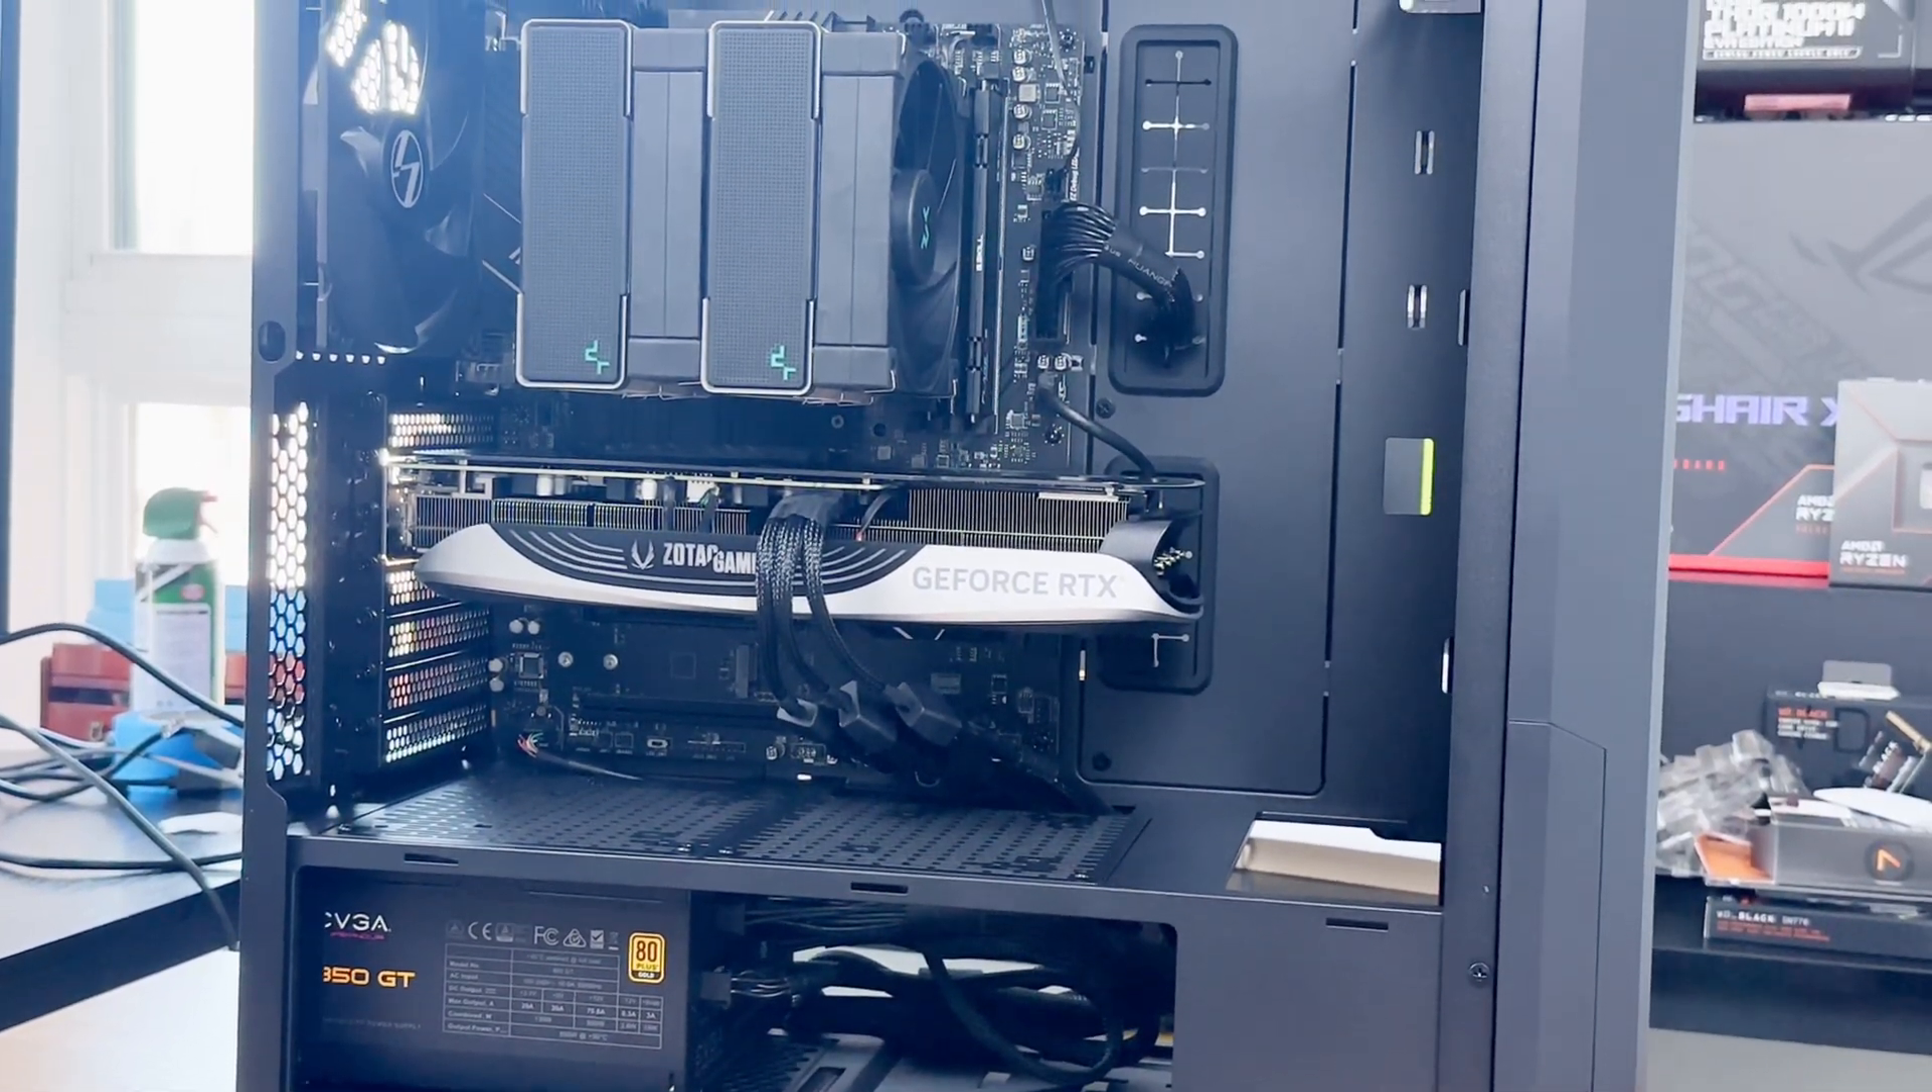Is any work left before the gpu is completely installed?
No.